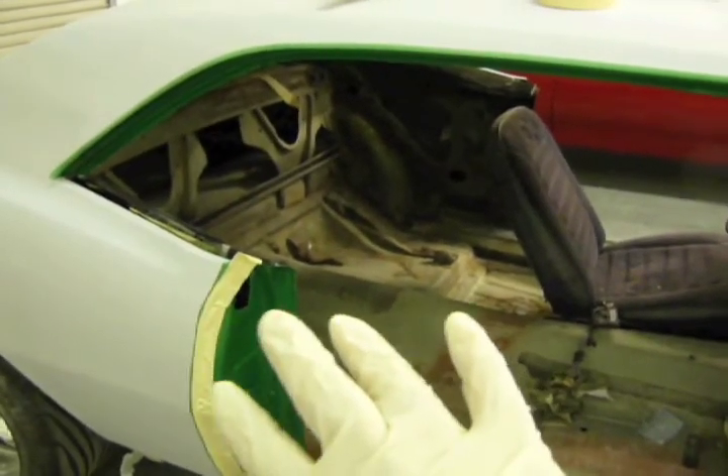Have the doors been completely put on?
No.